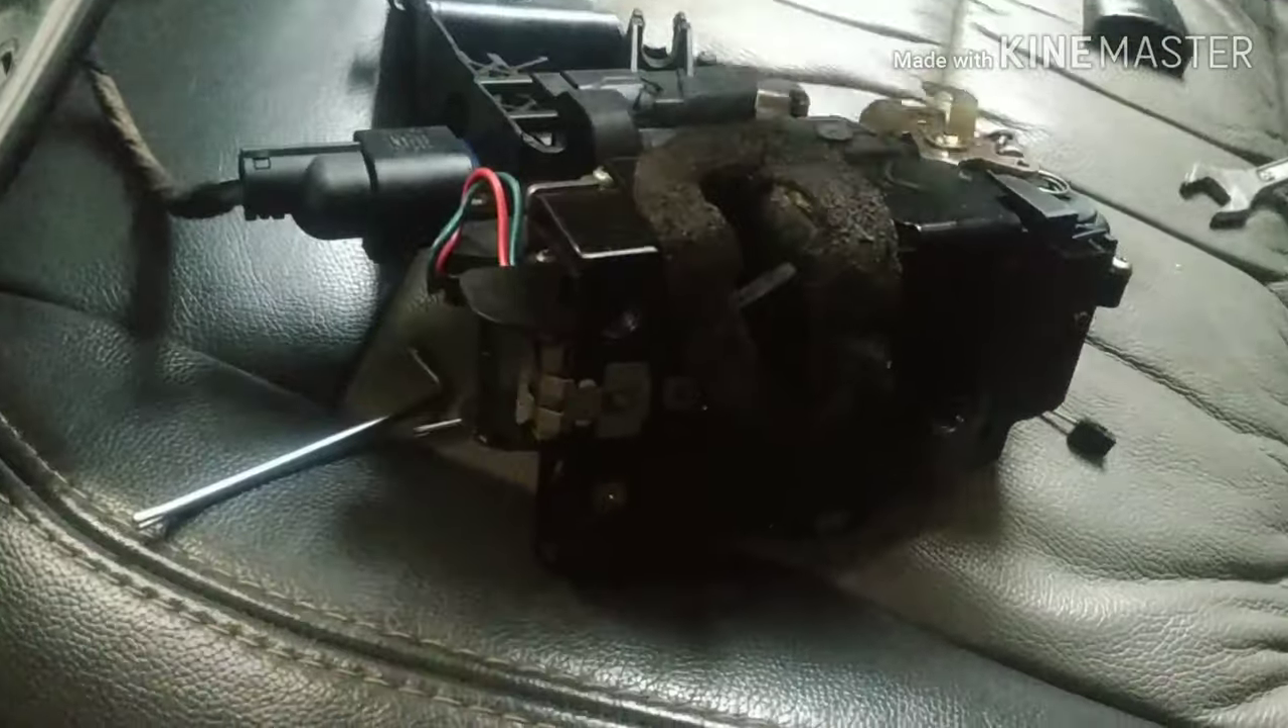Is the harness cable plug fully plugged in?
Yes.